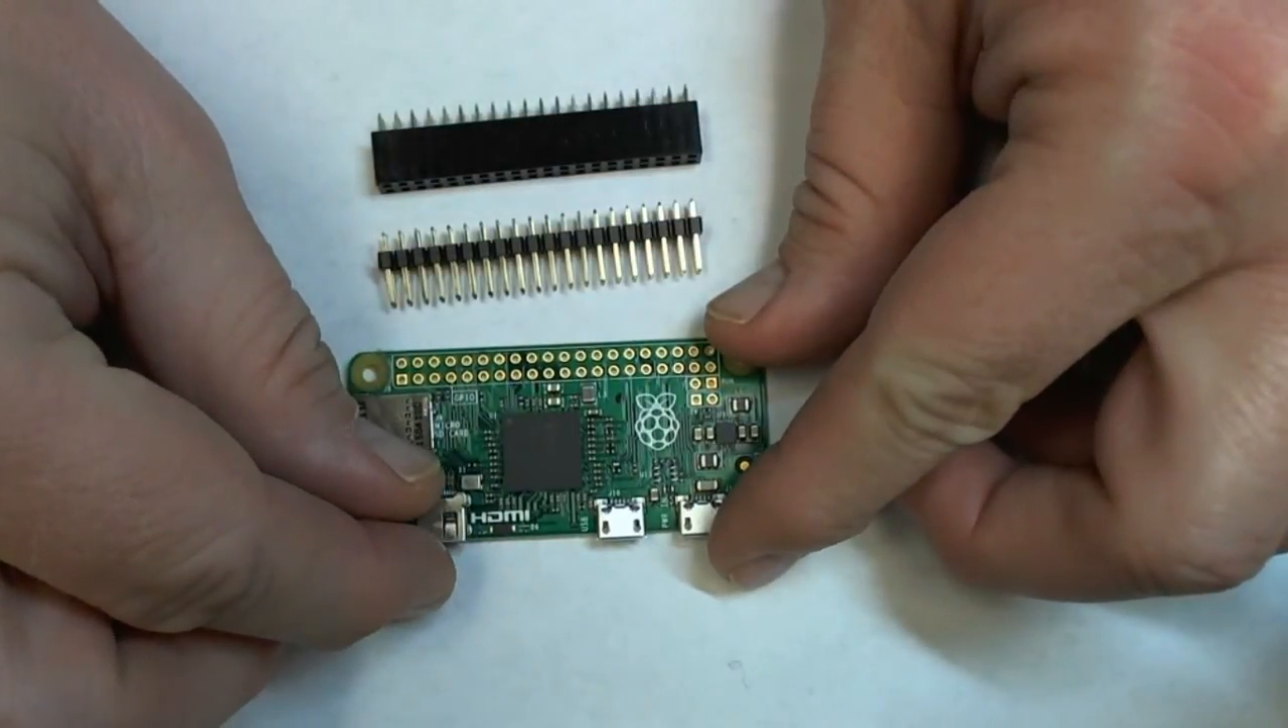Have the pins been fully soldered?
No.